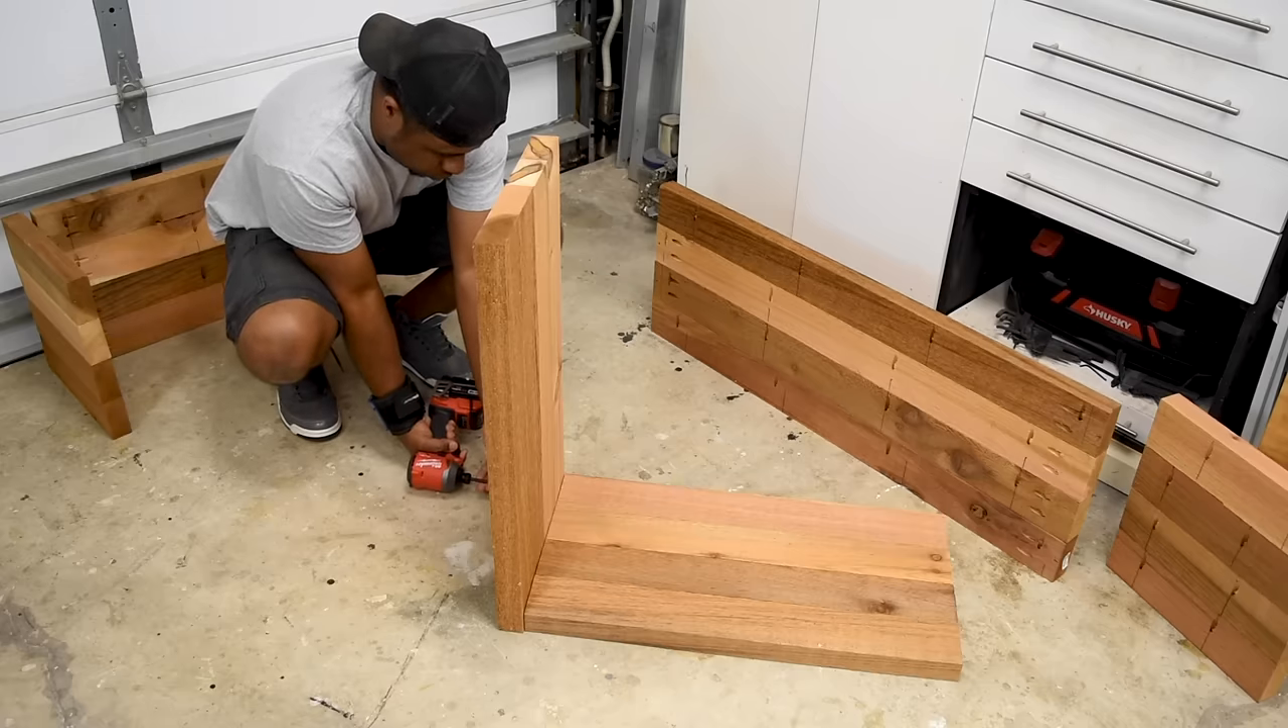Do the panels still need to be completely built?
No.